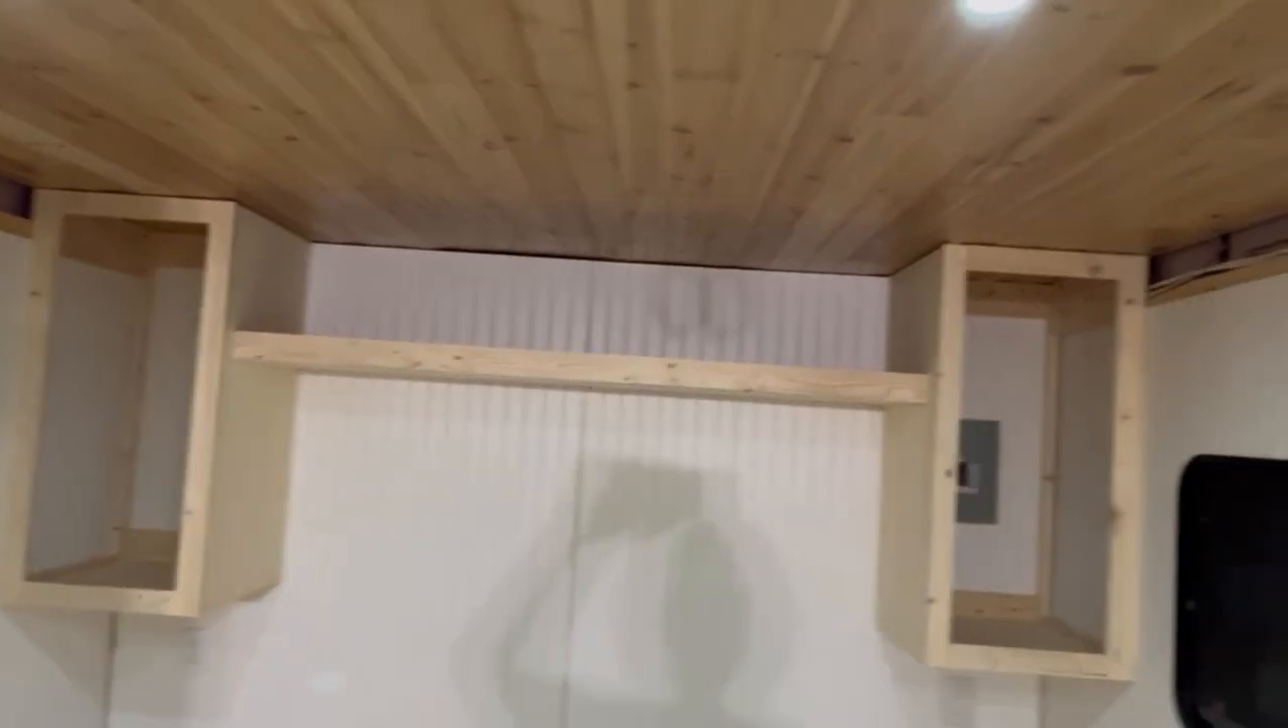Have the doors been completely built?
No.